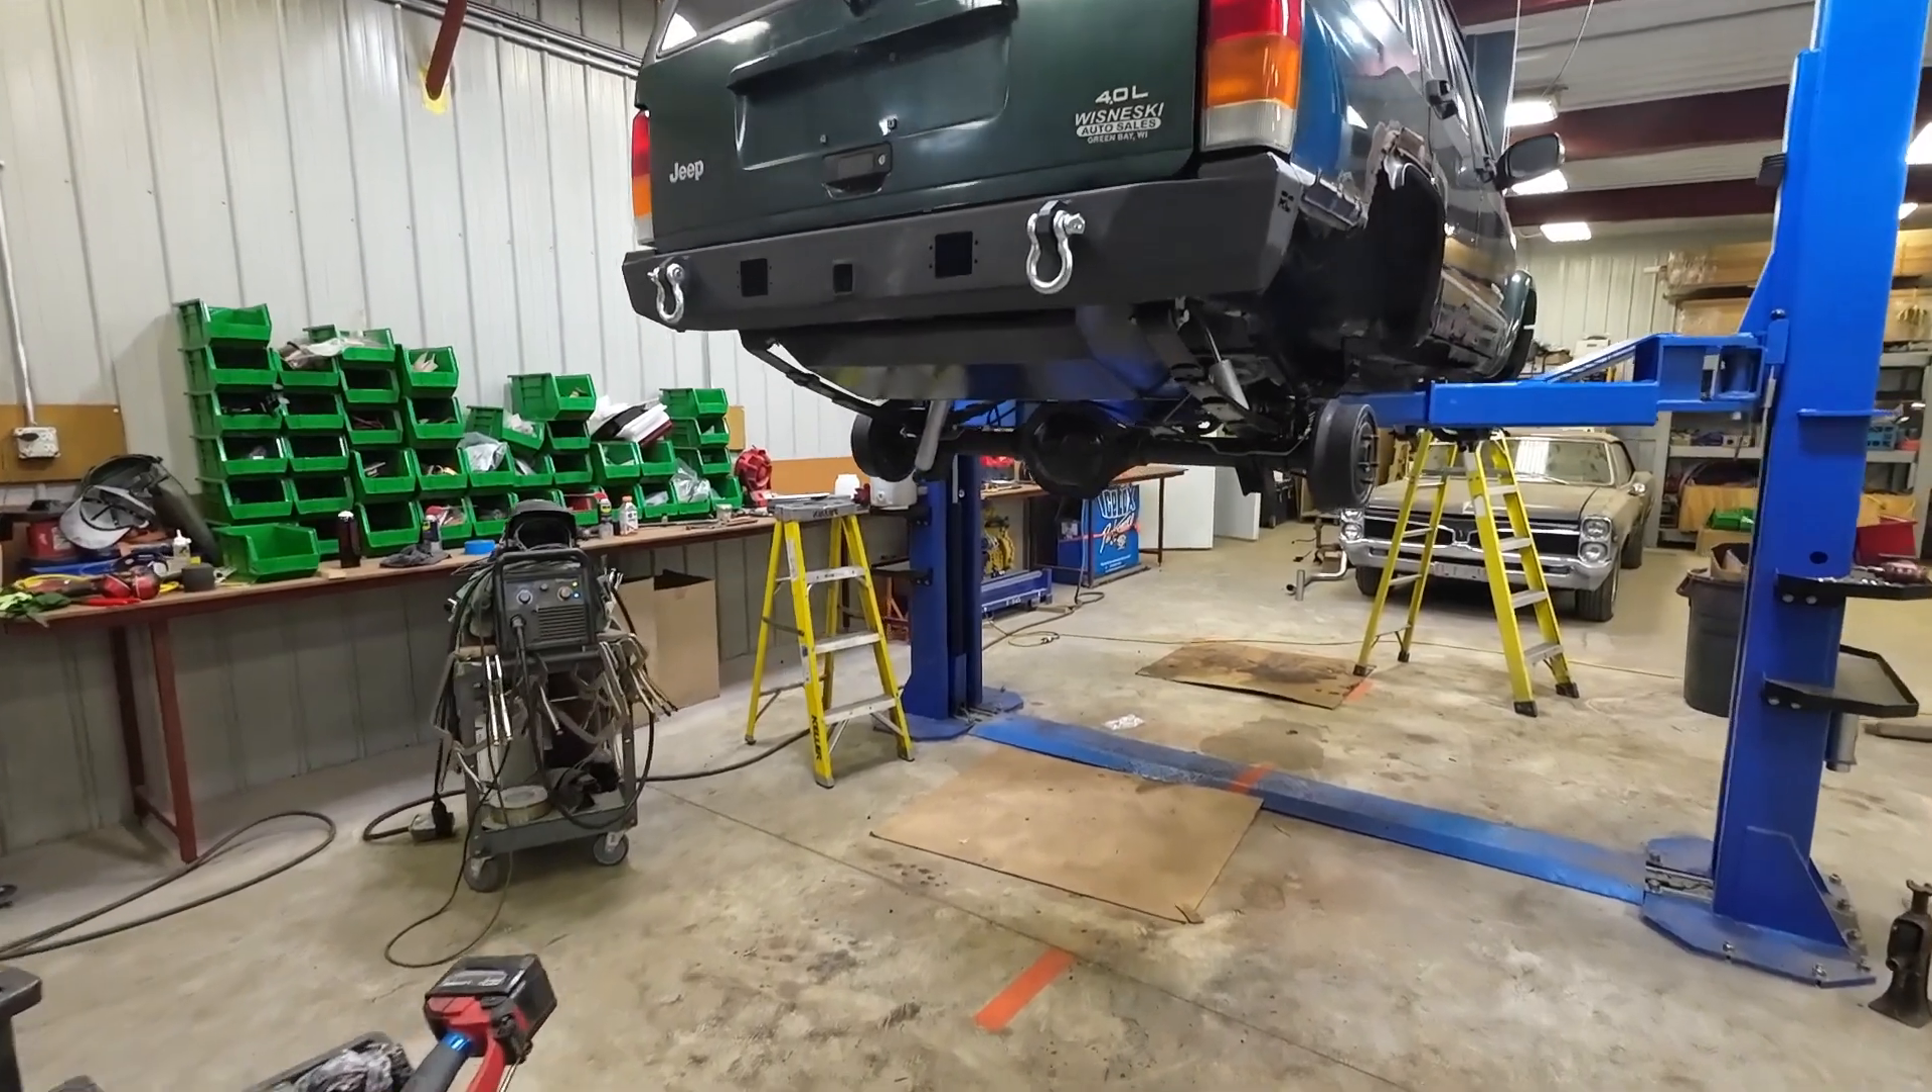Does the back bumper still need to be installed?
No.